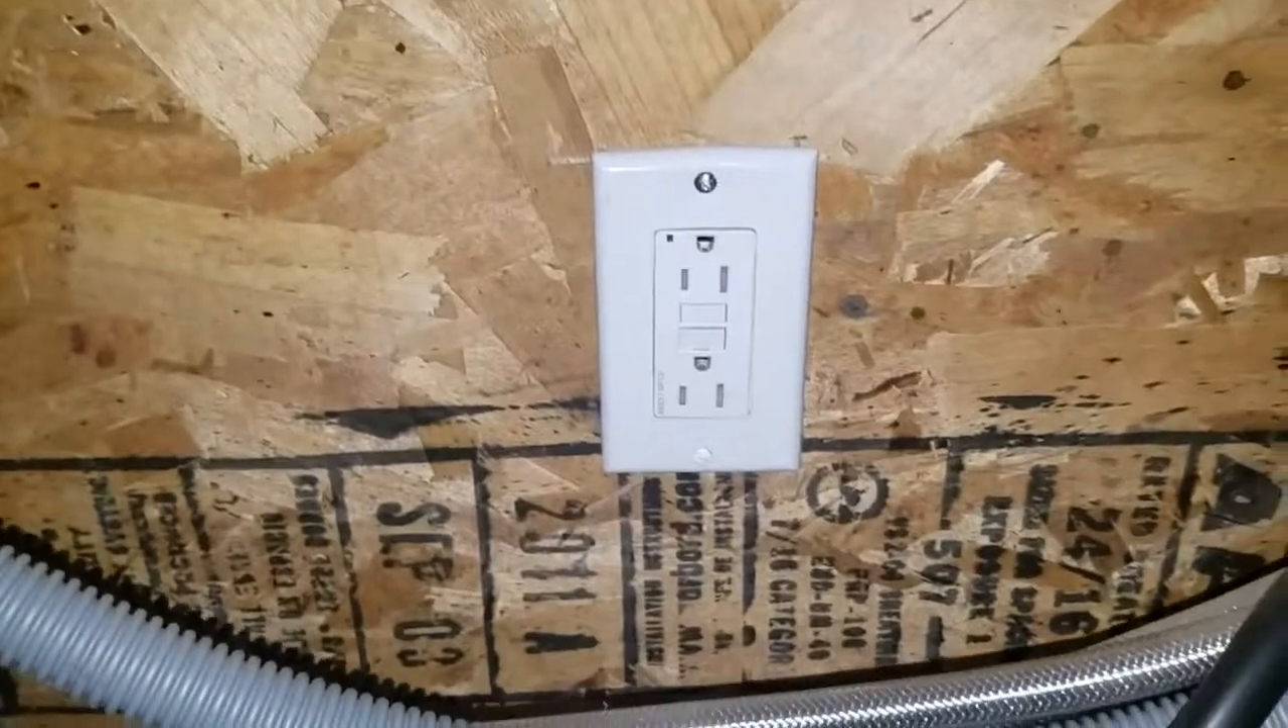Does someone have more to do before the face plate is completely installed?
No.